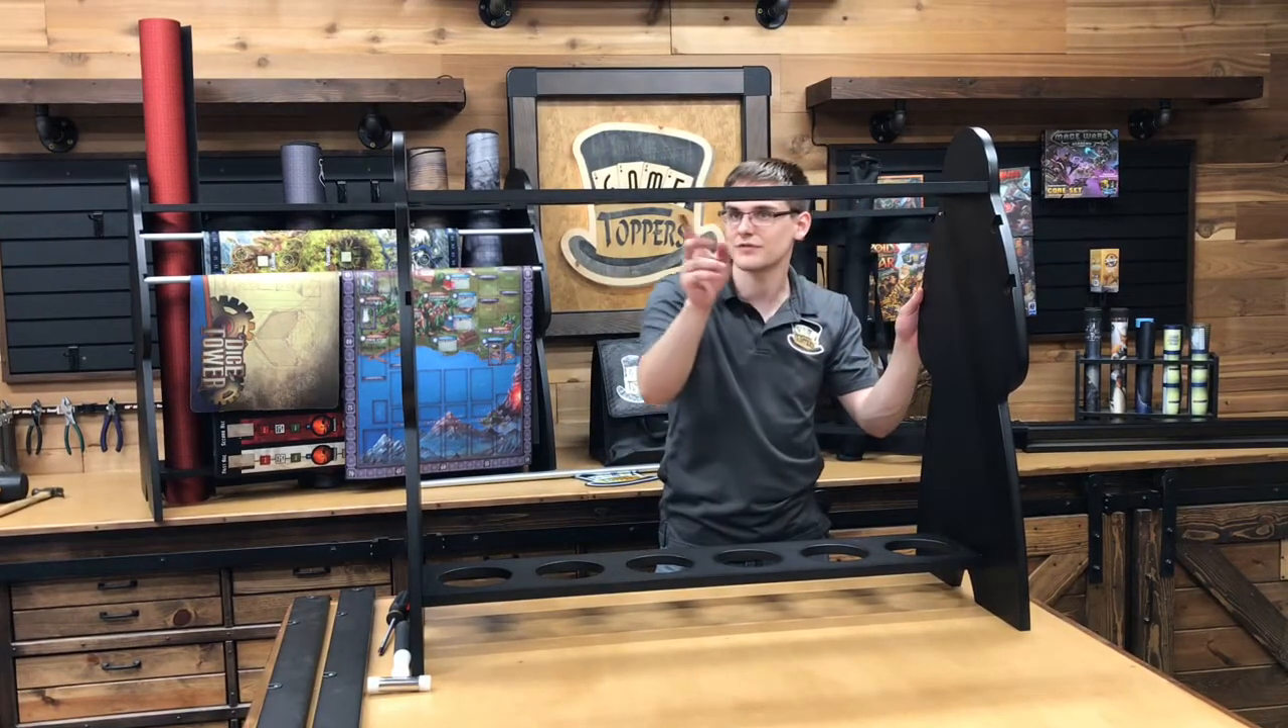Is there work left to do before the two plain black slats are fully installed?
Yes.